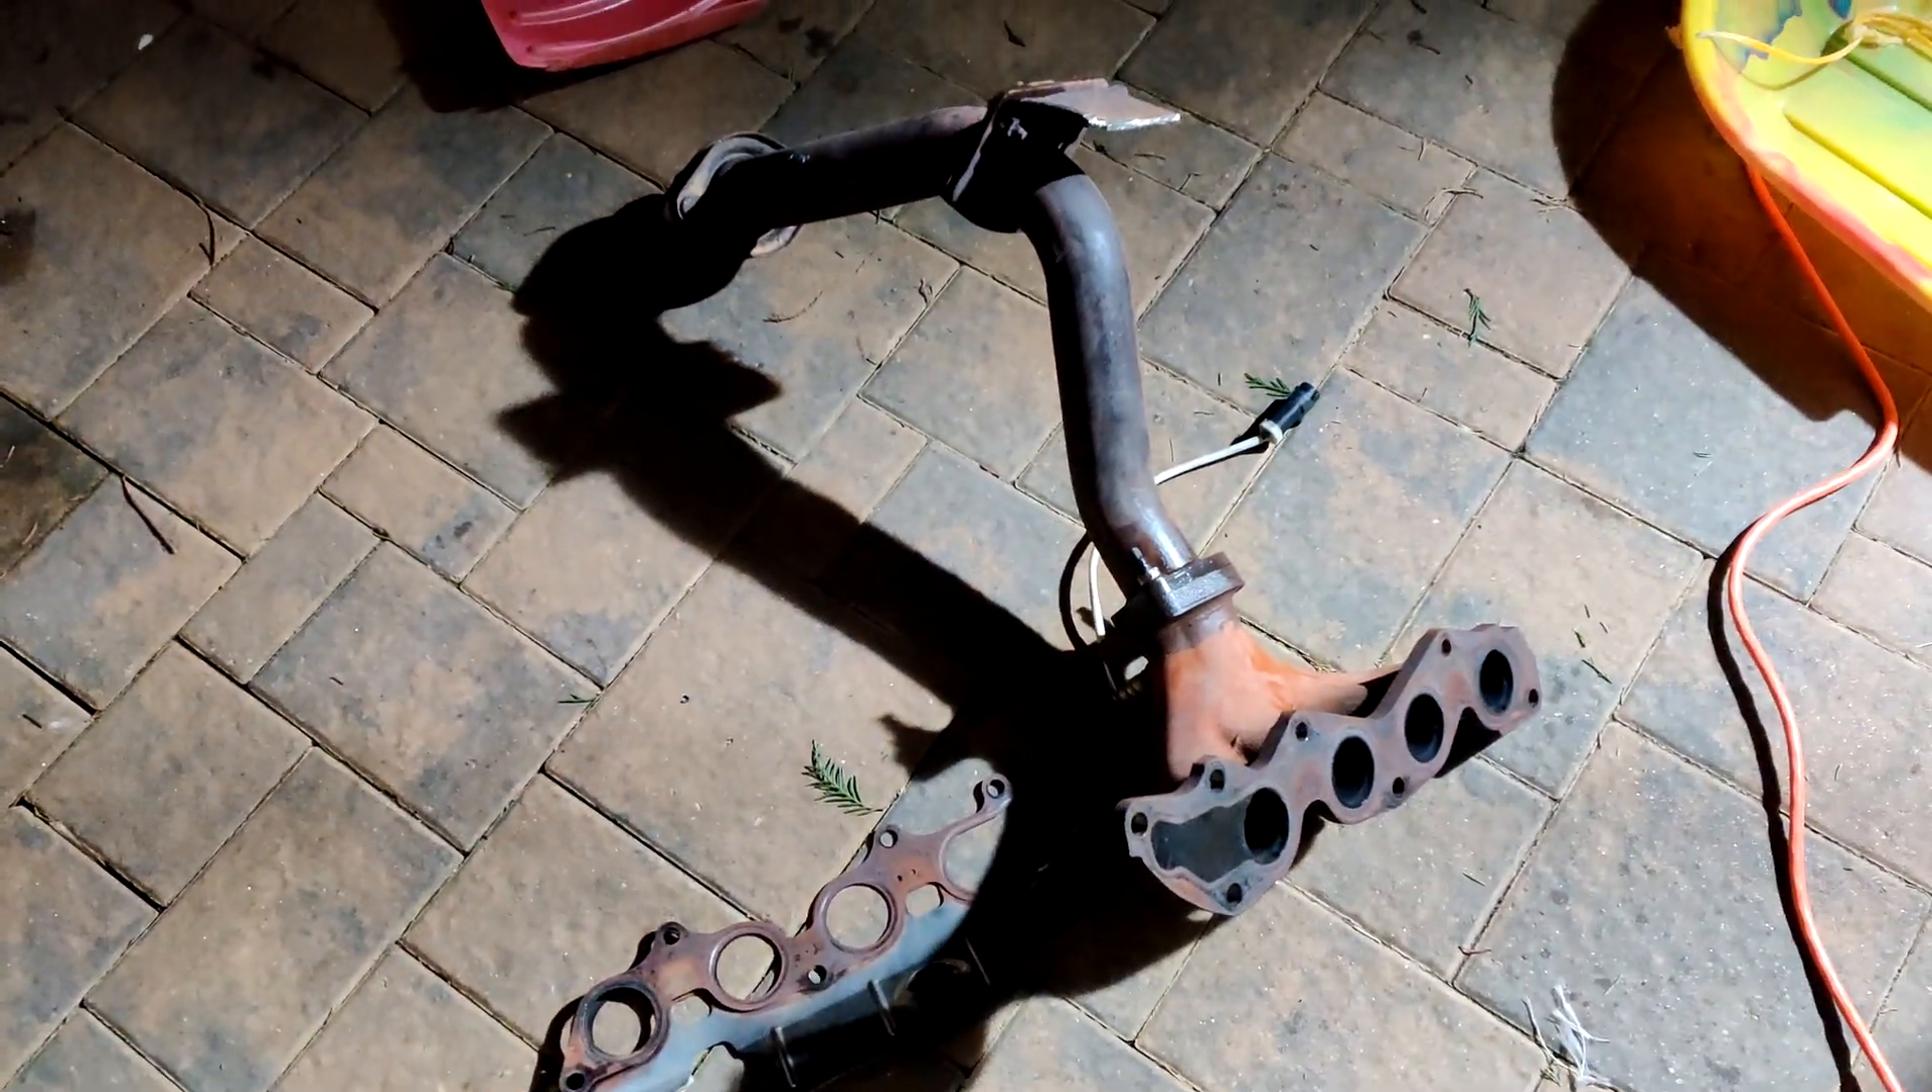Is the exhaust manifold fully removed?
Yes.